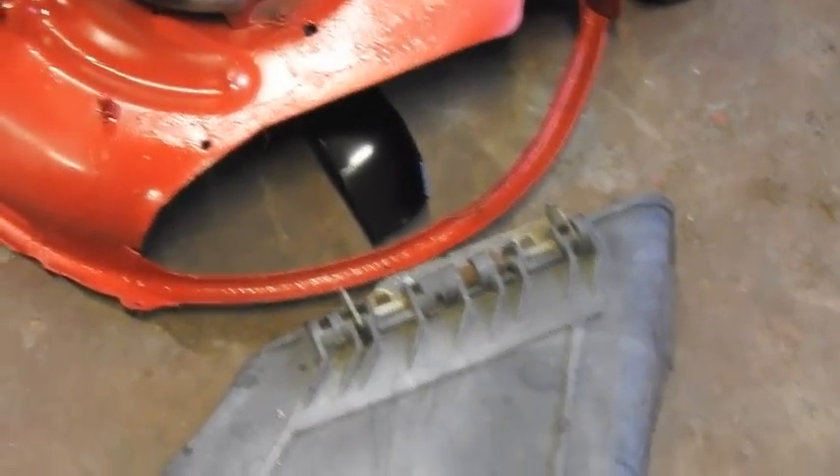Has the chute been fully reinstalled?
No.